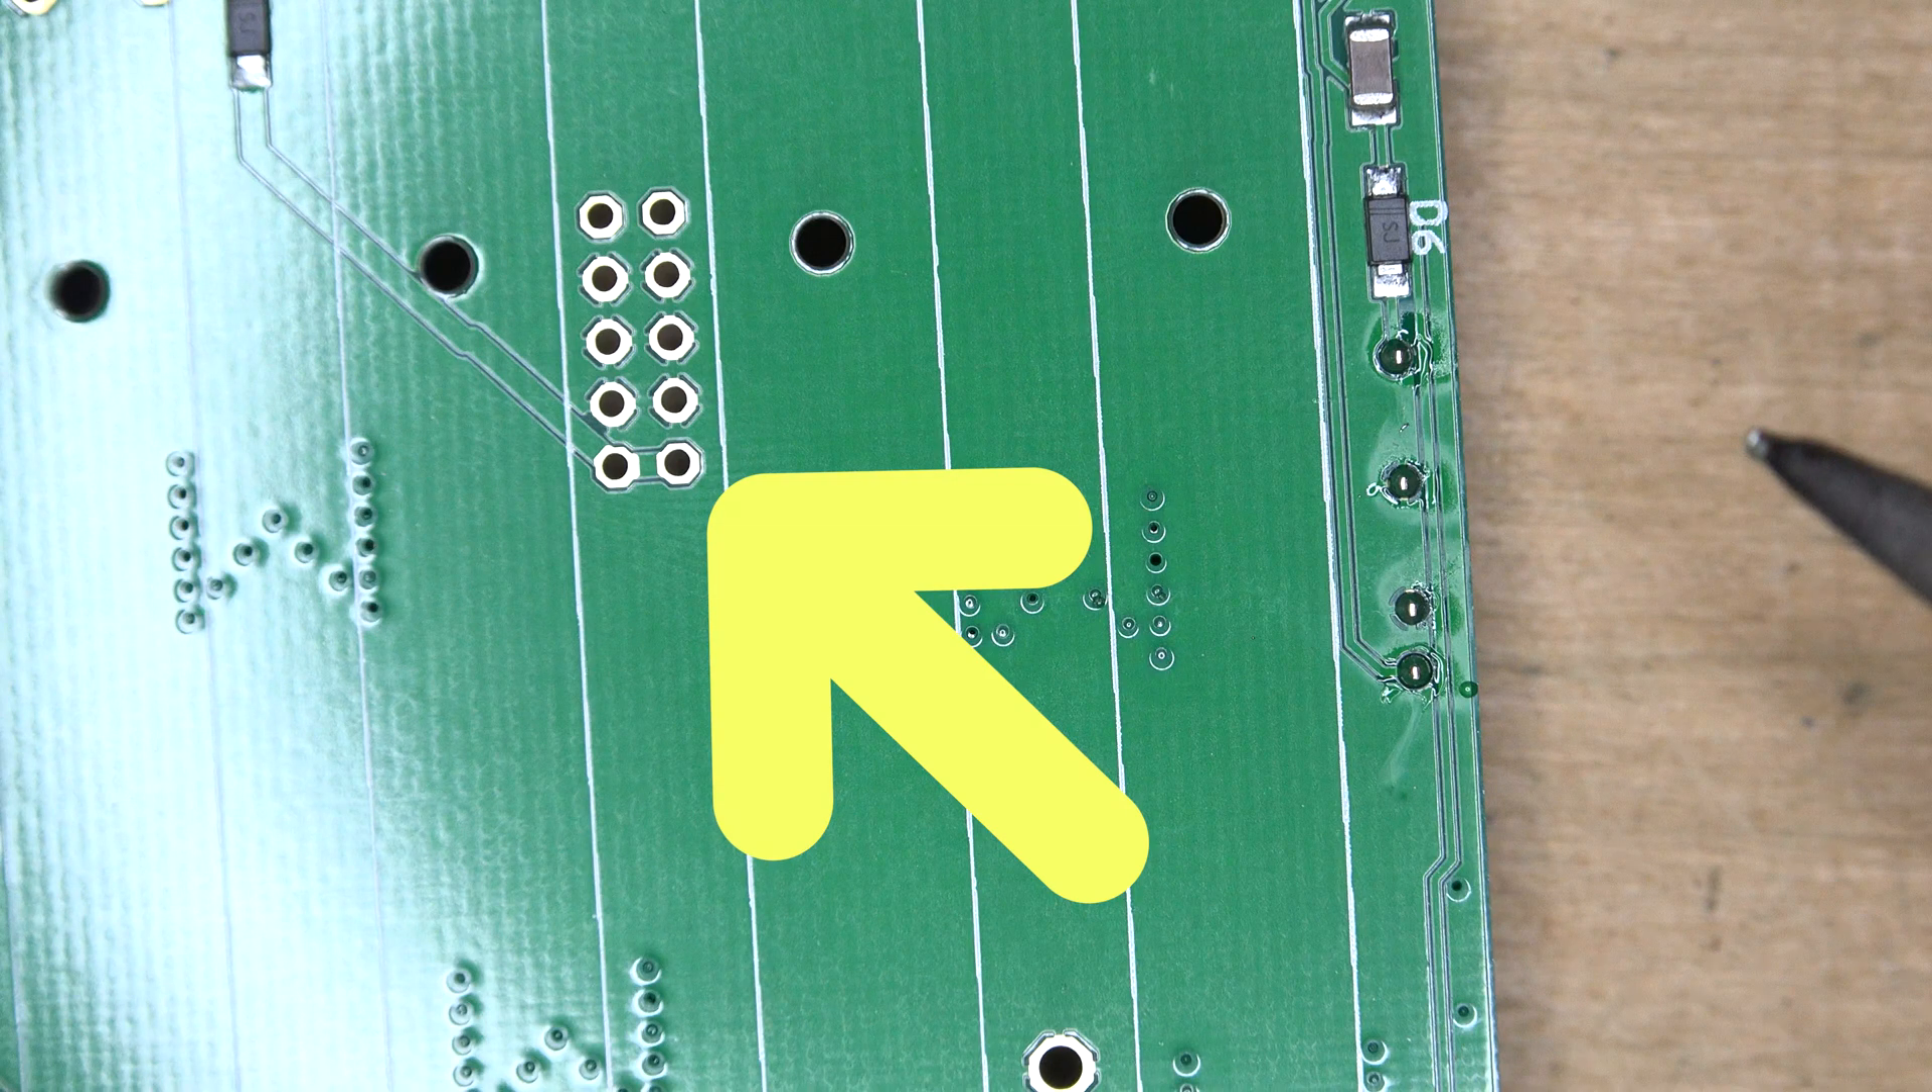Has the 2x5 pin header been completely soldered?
No.